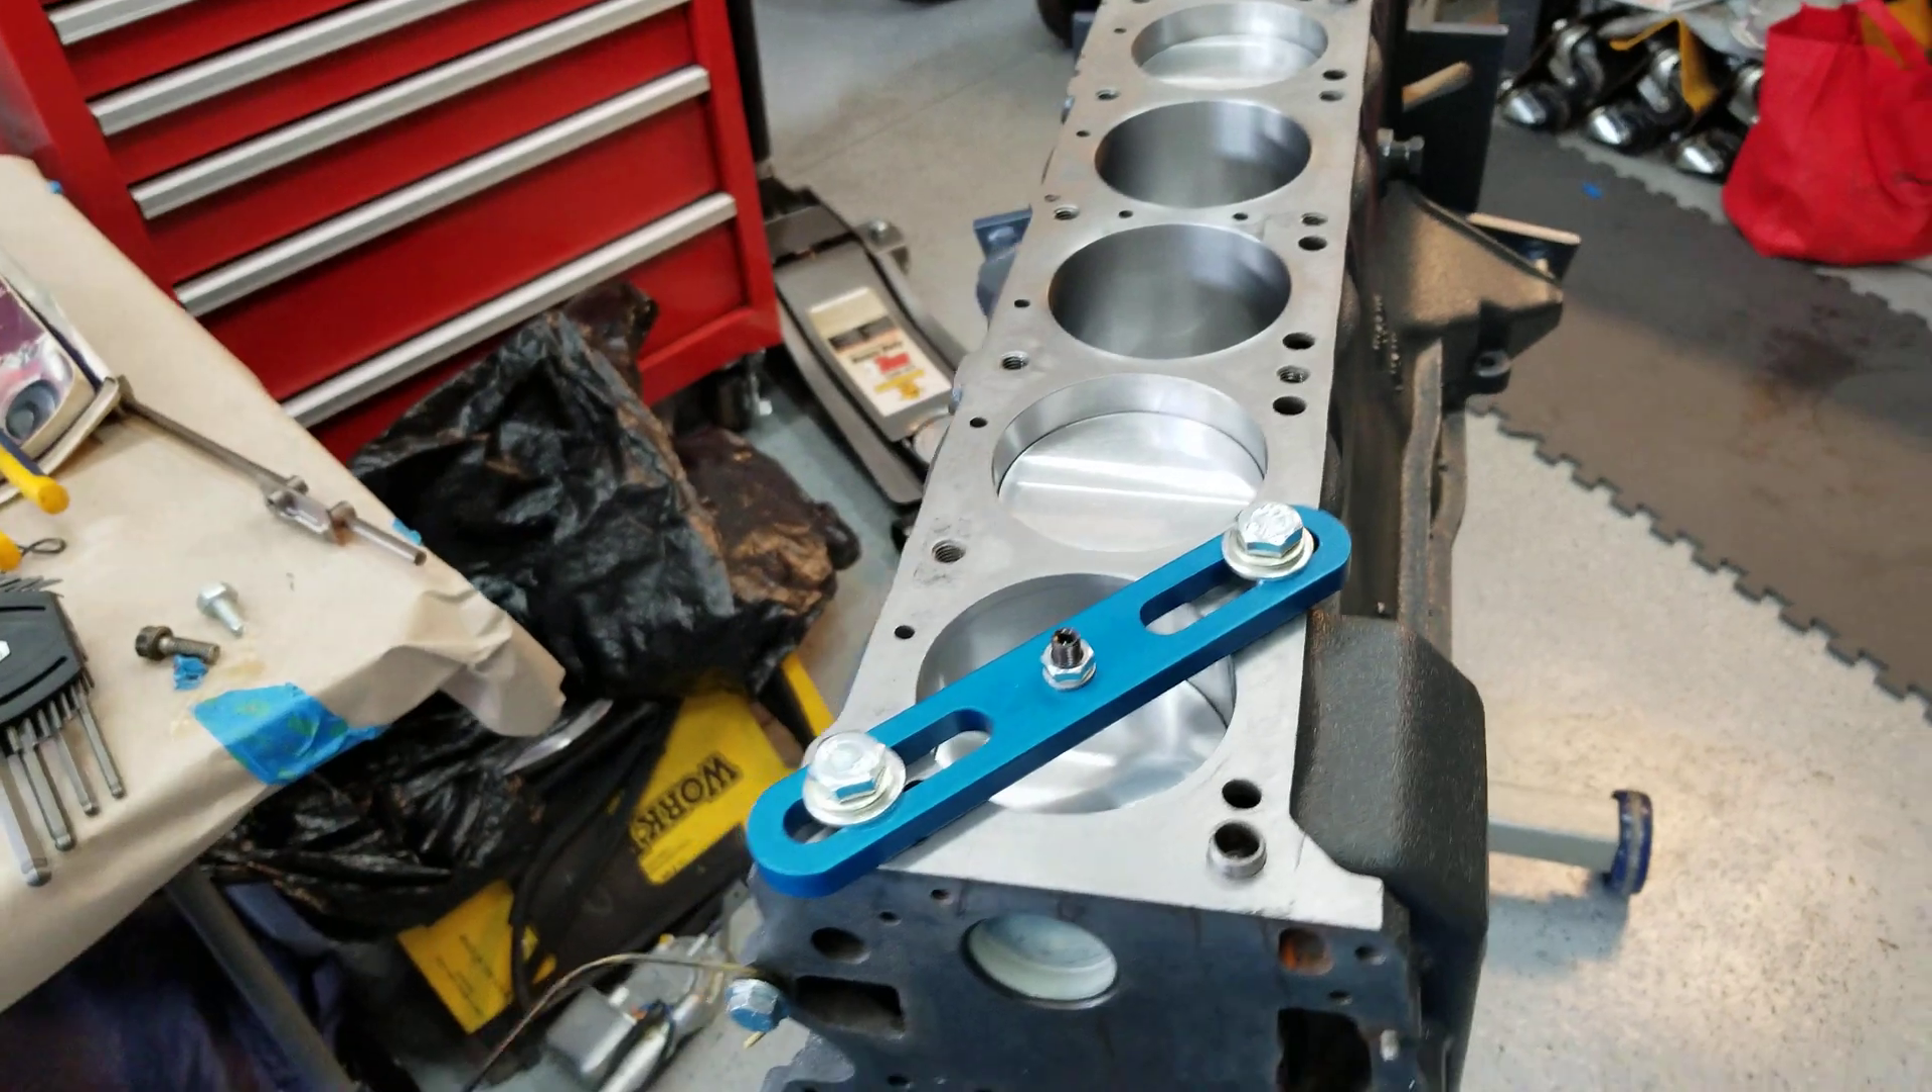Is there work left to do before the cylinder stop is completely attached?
No.